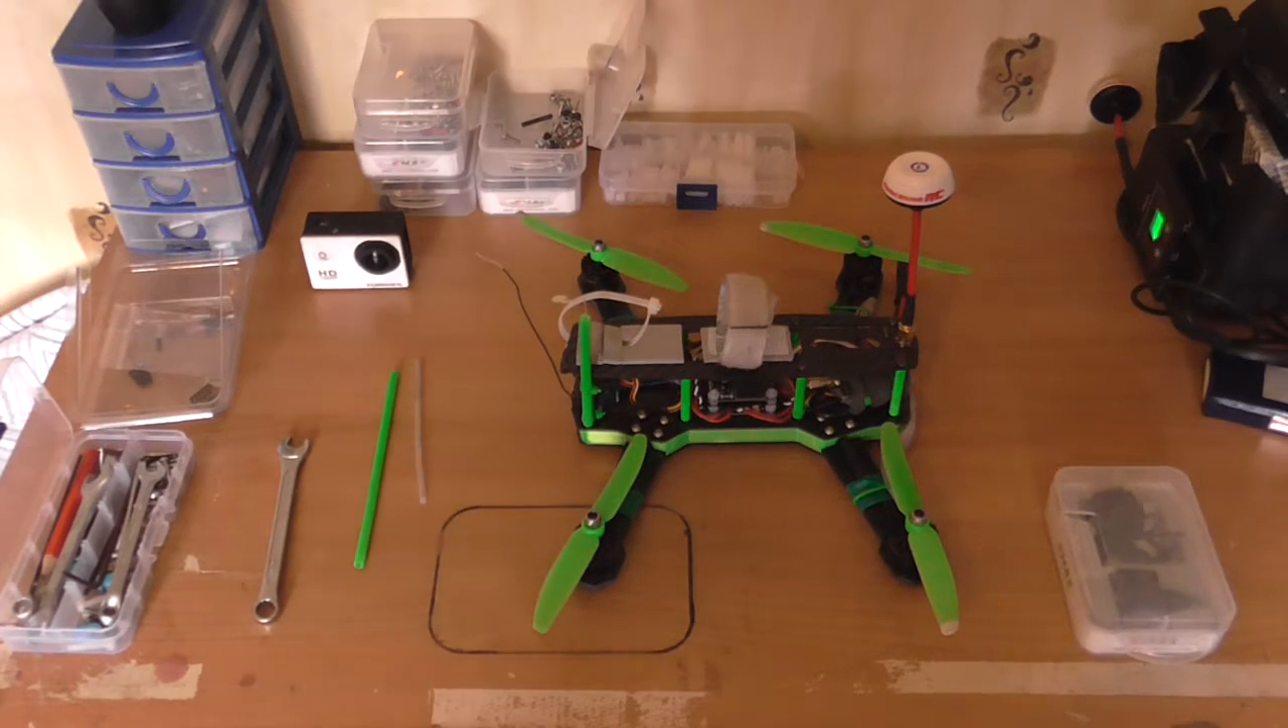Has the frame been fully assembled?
Yes.